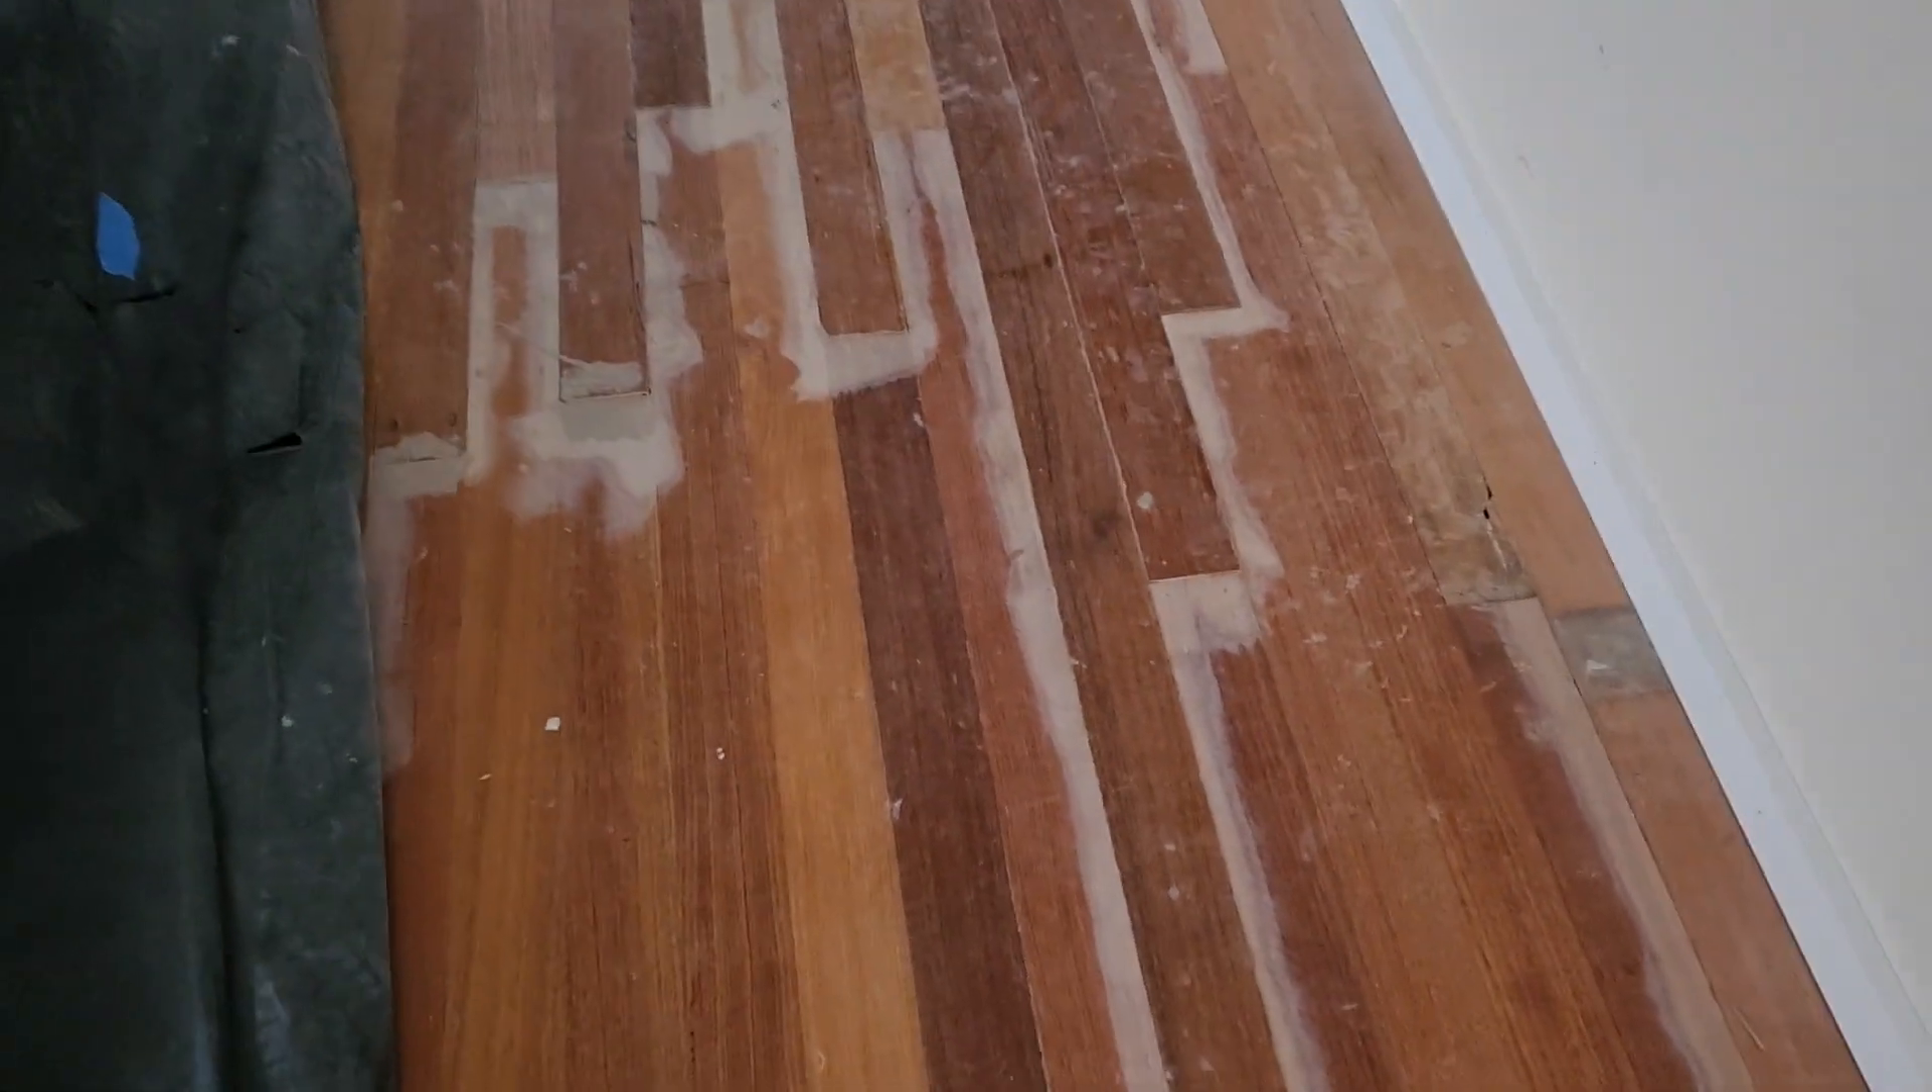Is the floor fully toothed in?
Yes.